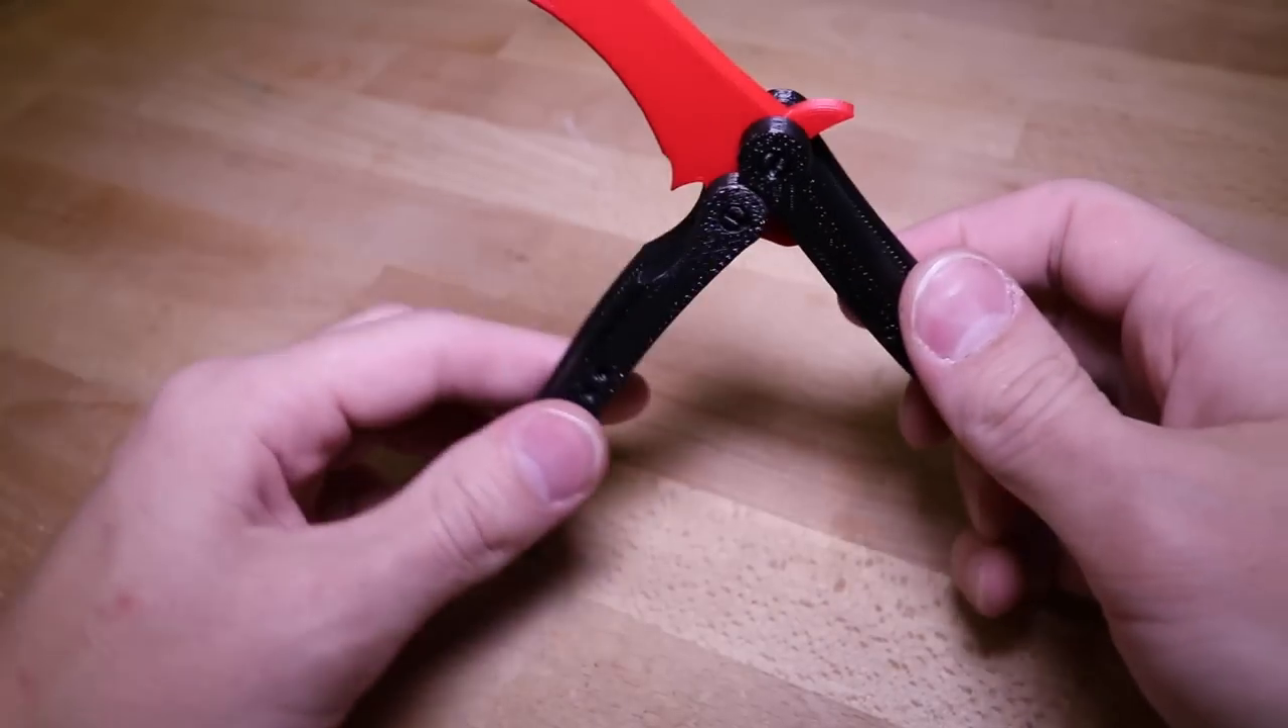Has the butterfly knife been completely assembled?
Yes.